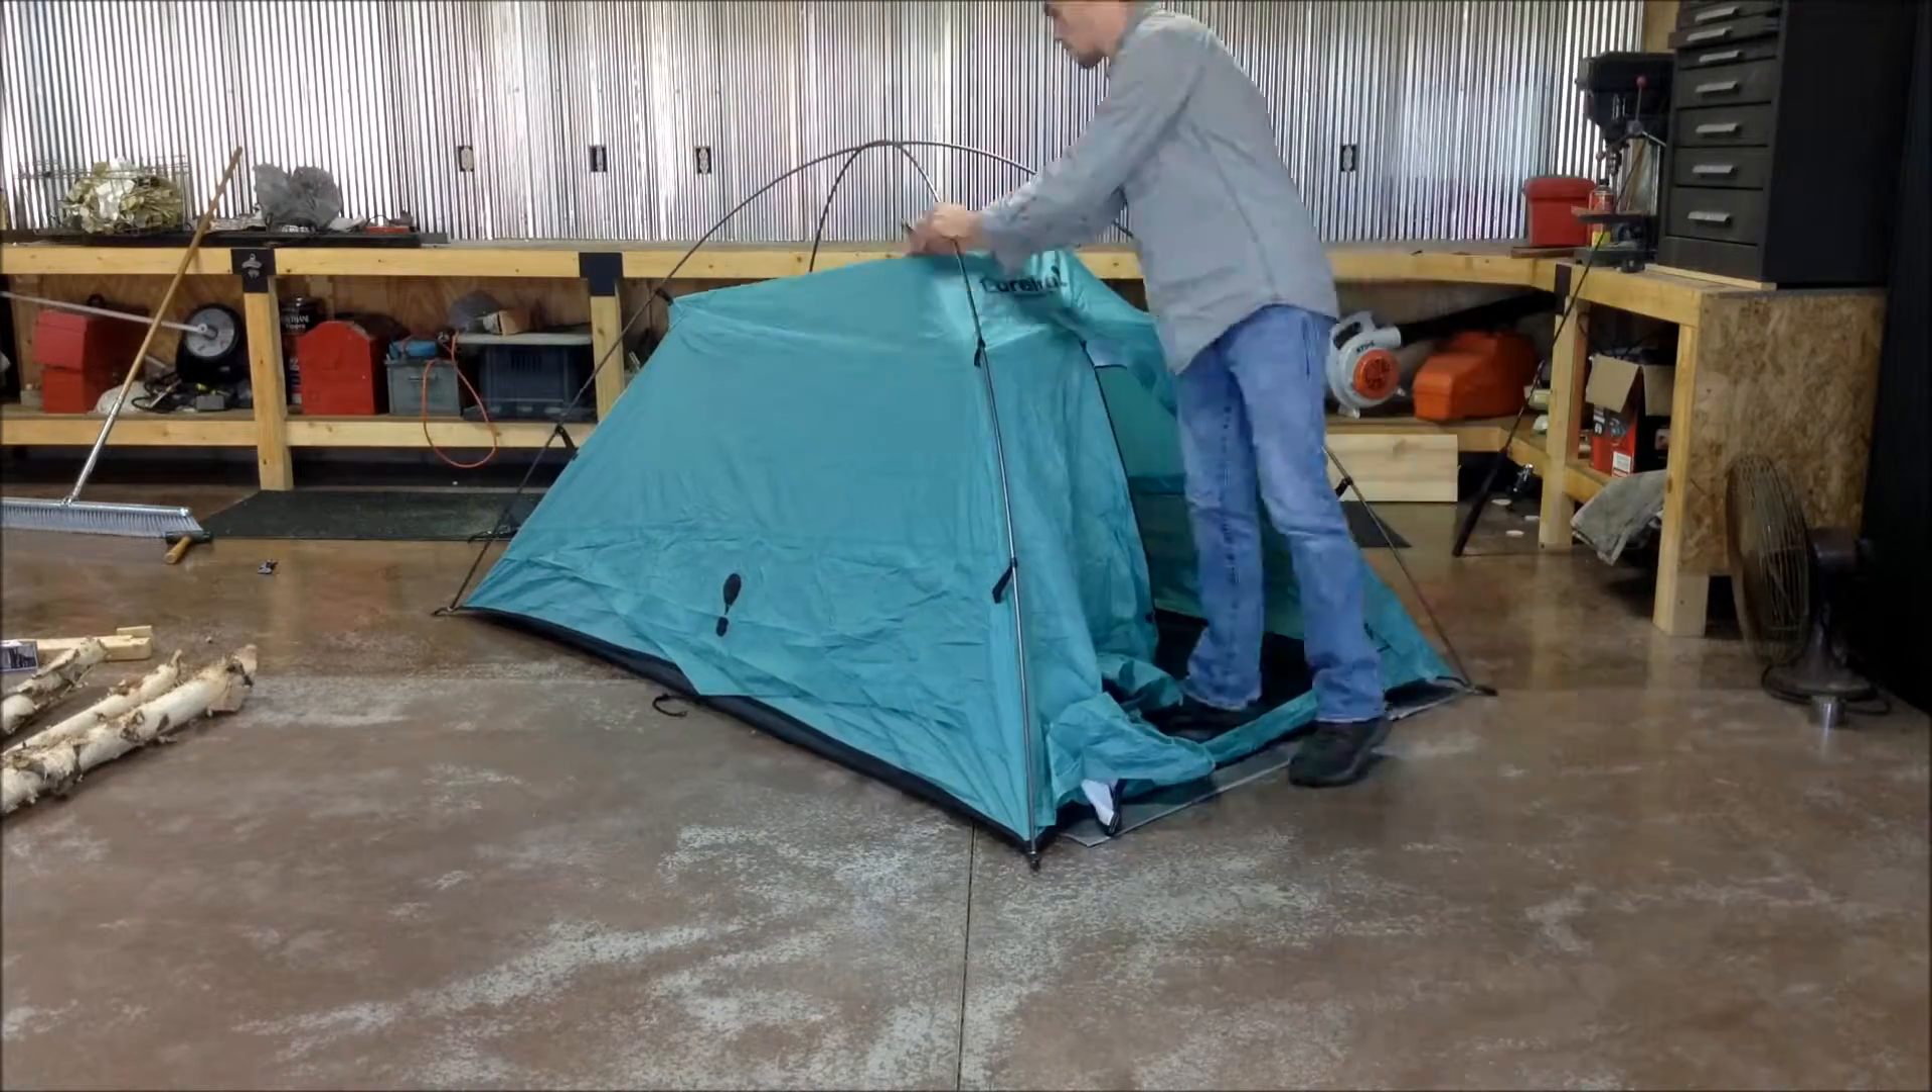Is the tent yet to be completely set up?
Yes.